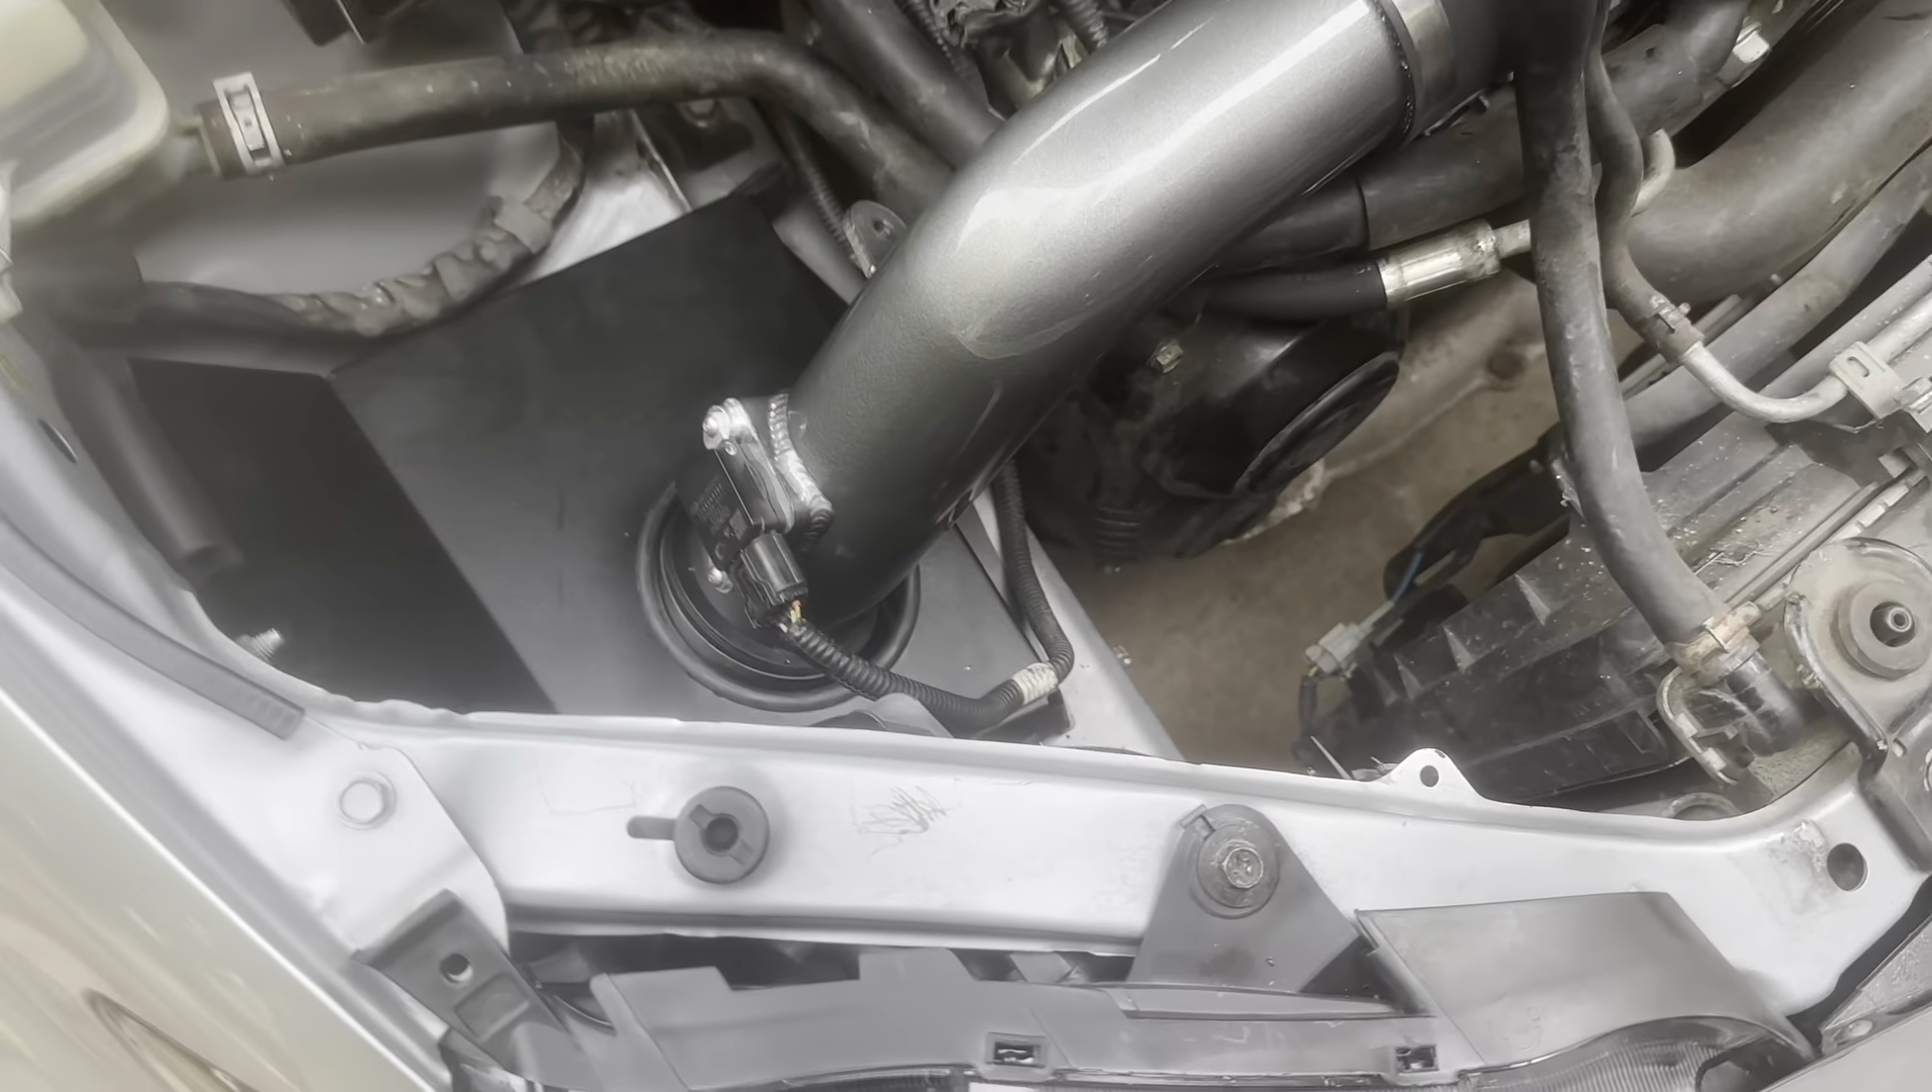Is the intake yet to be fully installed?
No.